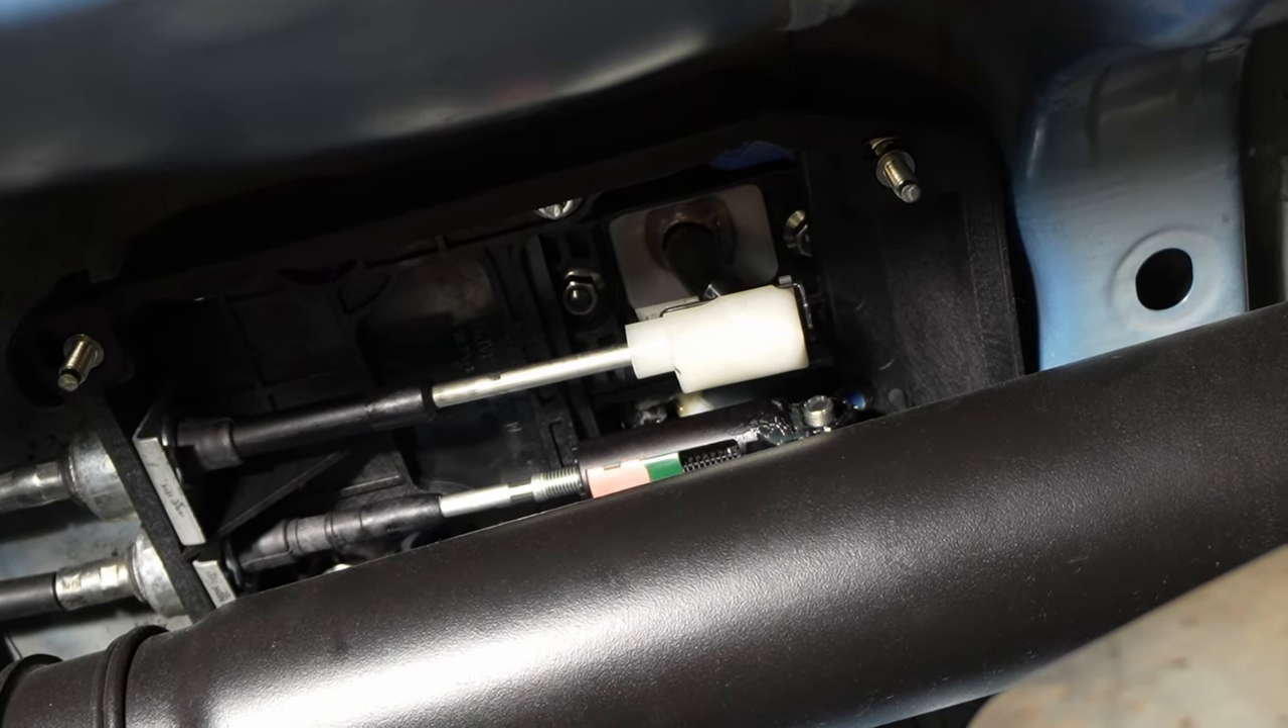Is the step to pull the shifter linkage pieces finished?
No.